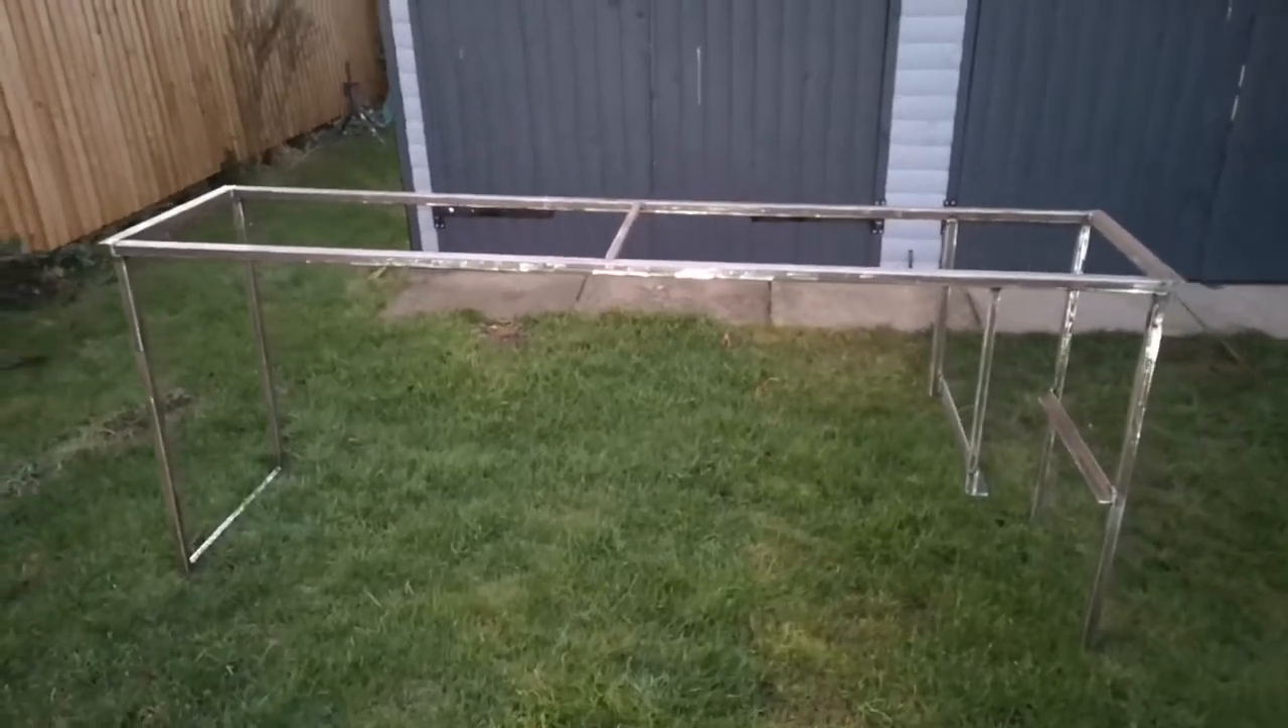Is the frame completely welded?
Yes.